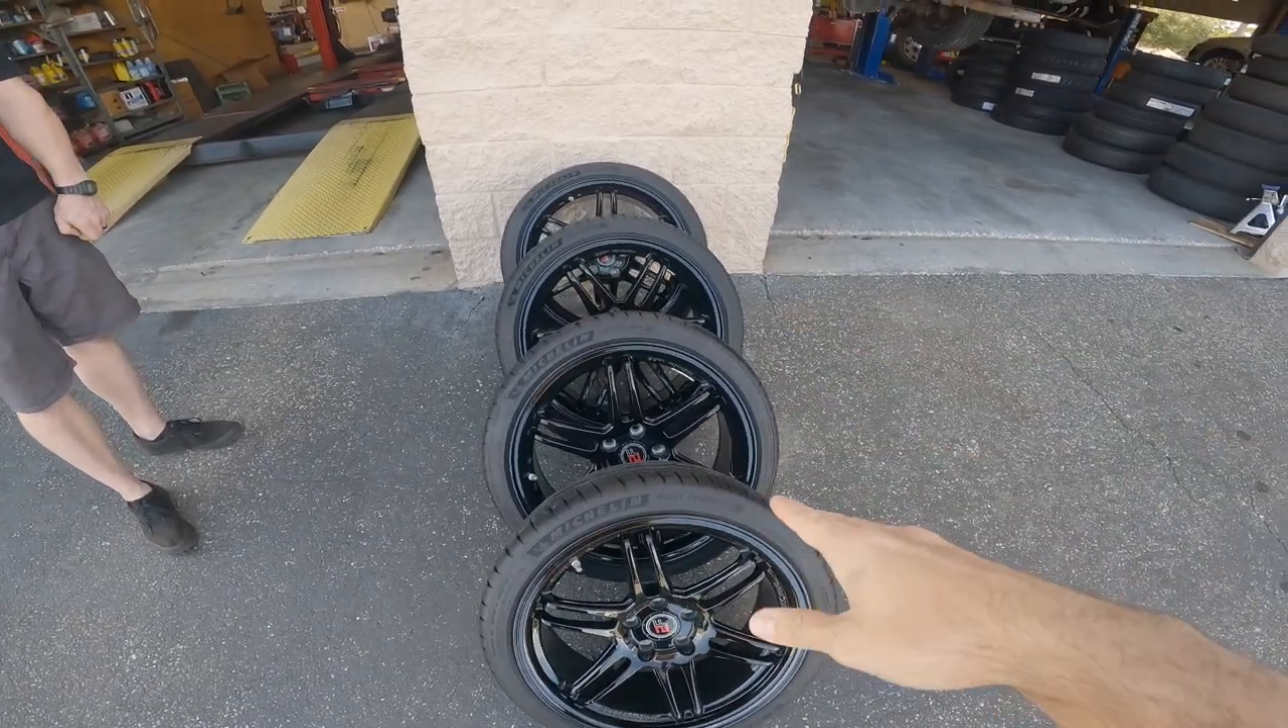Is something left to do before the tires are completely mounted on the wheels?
No.